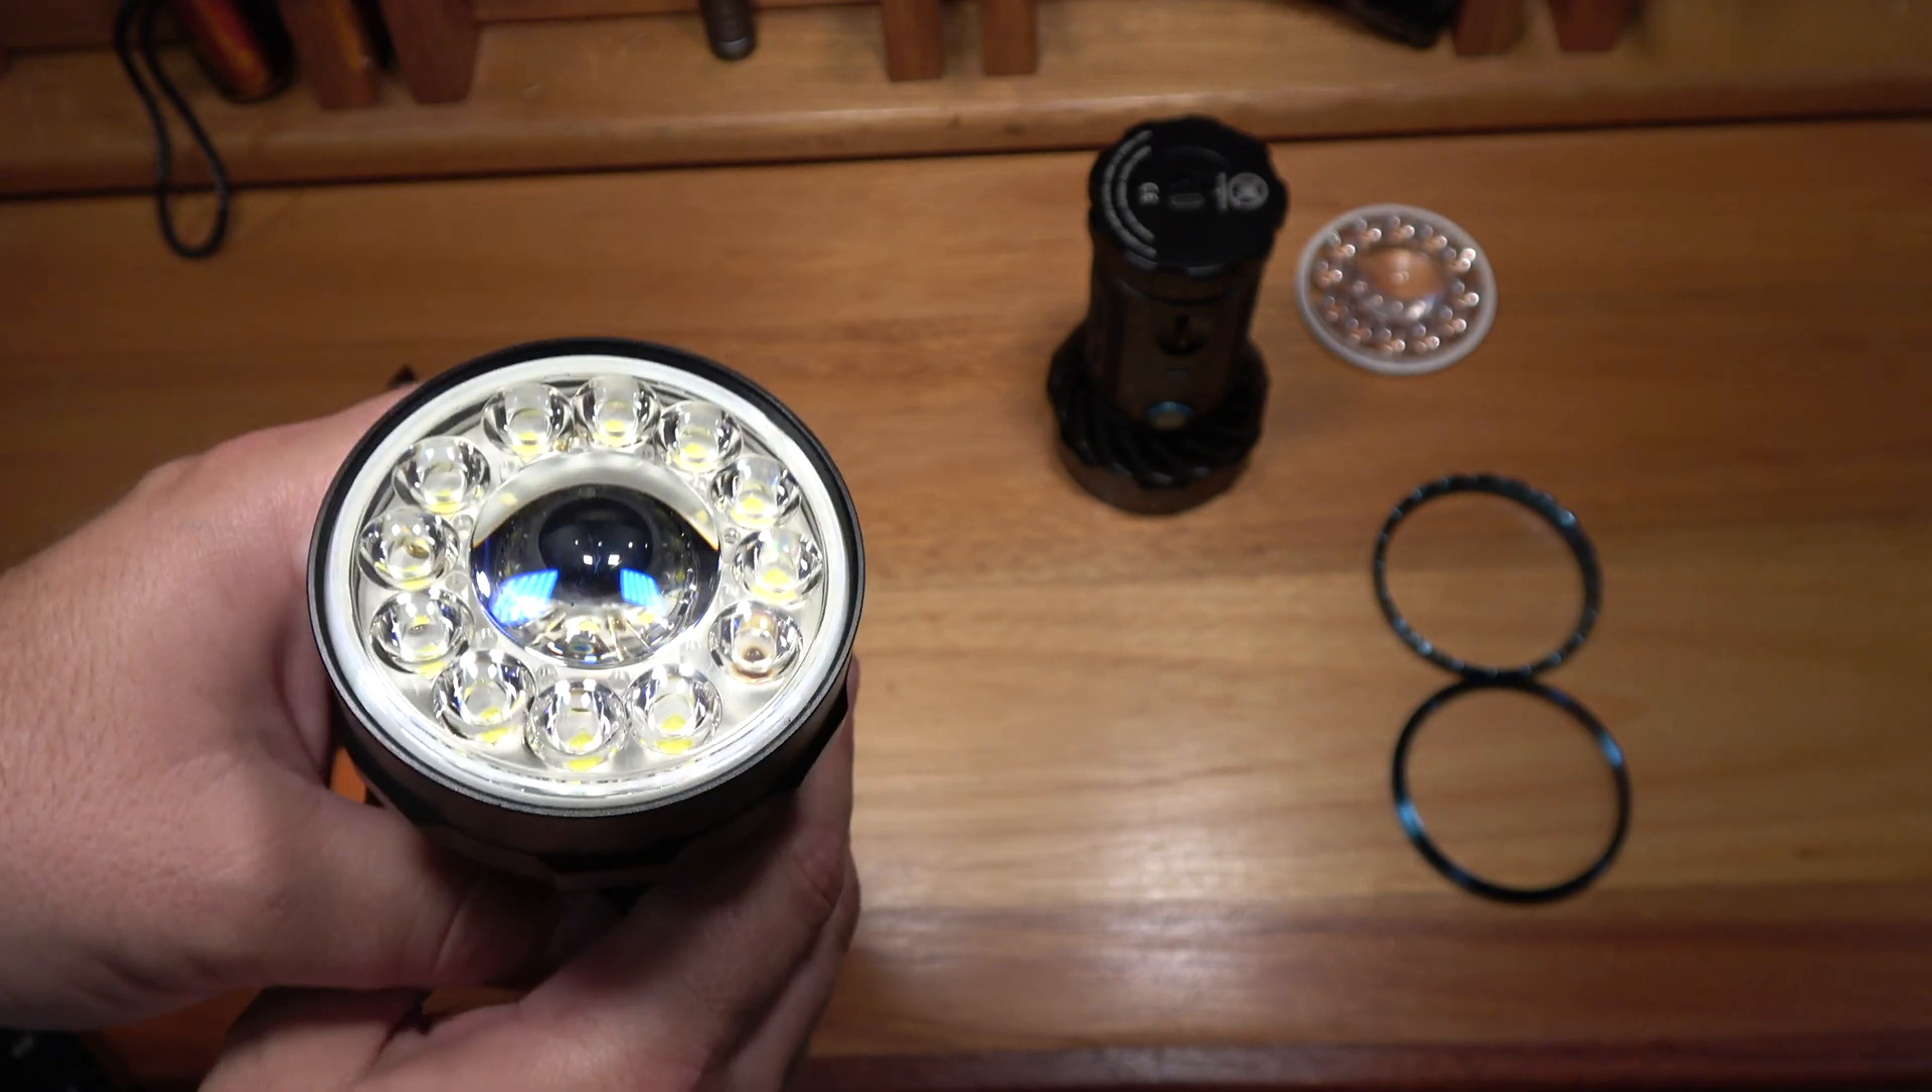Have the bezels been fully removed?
Yes.